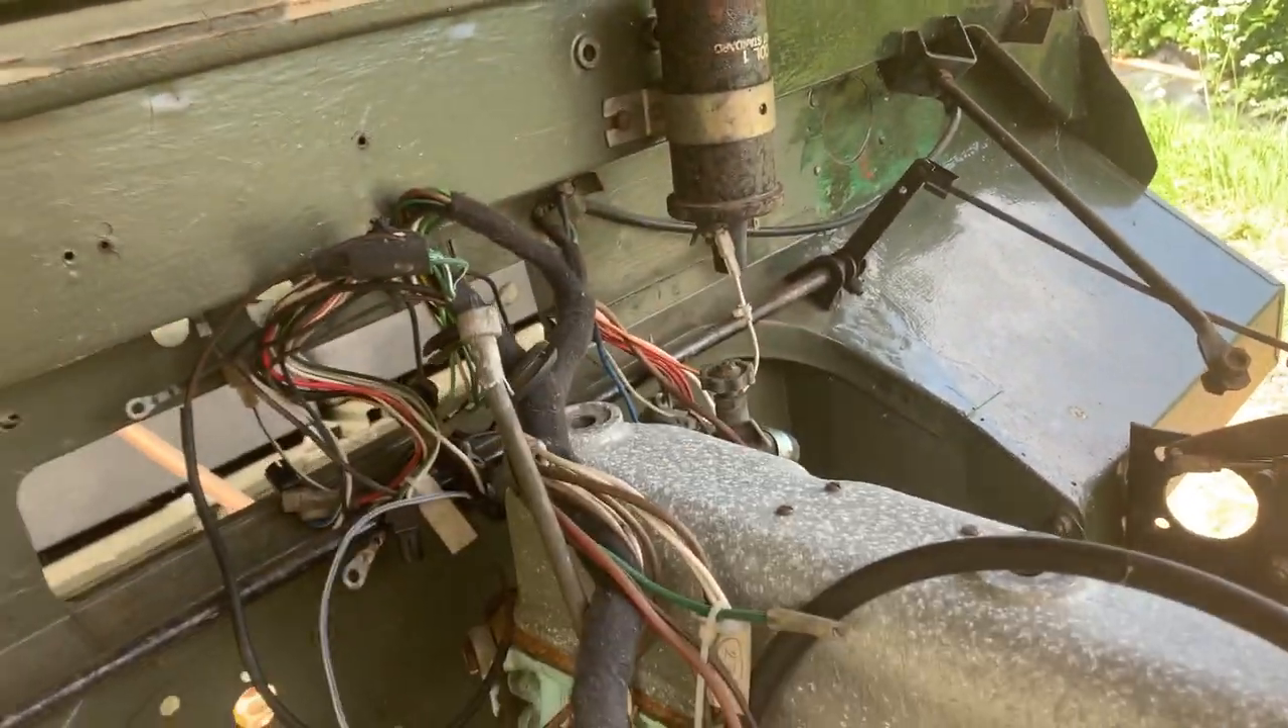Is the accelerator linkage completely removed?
No.